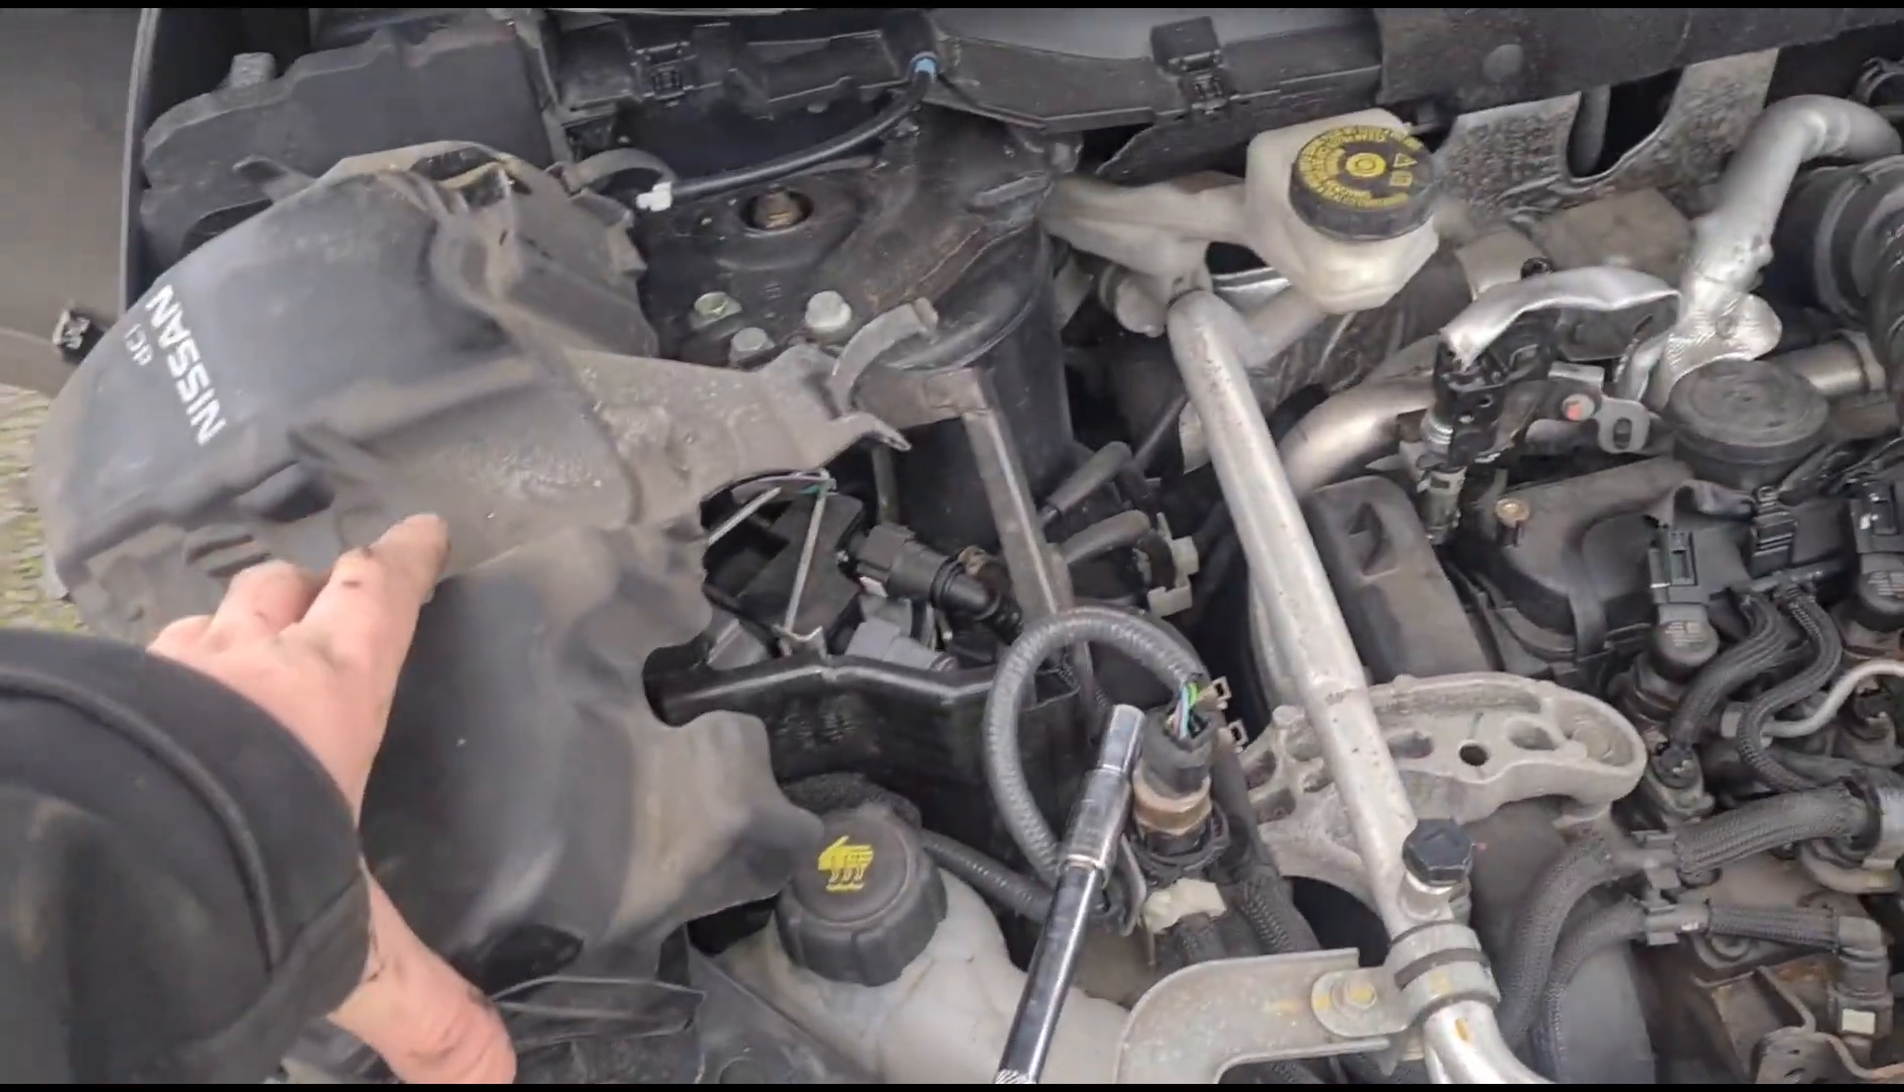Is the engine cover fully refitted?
No.